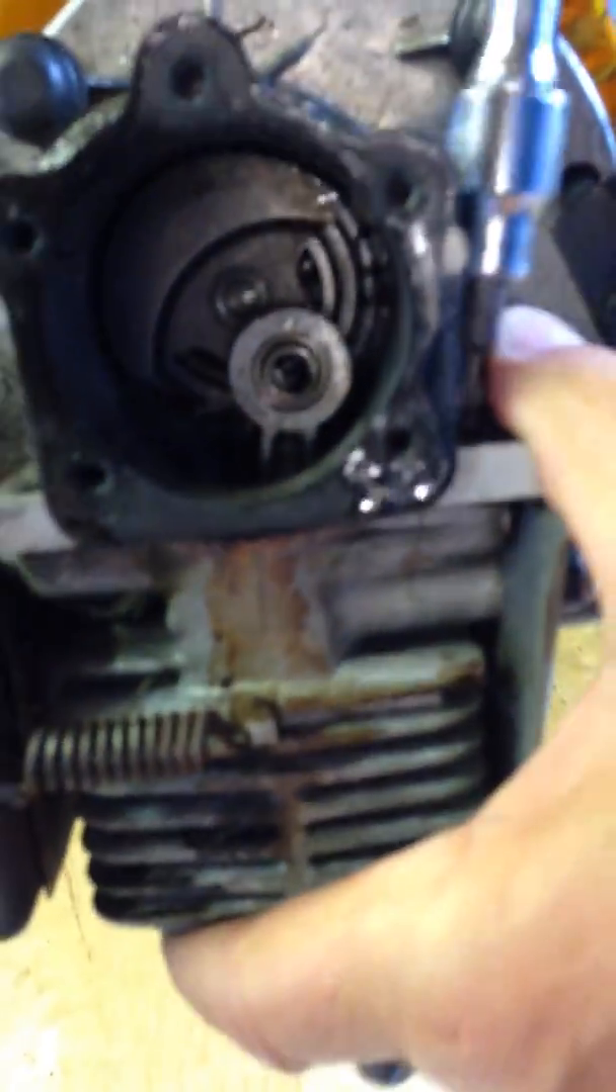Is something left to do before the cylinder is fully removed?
Yes.